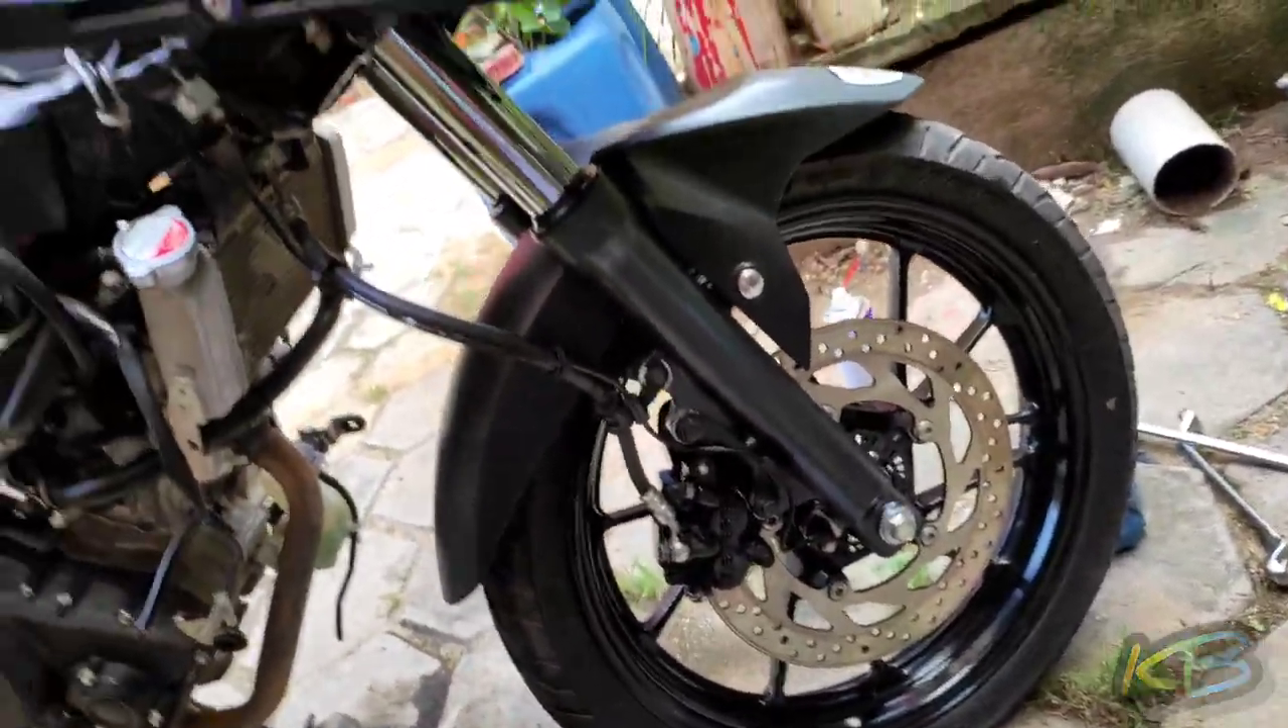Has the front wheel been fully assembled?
Yes.